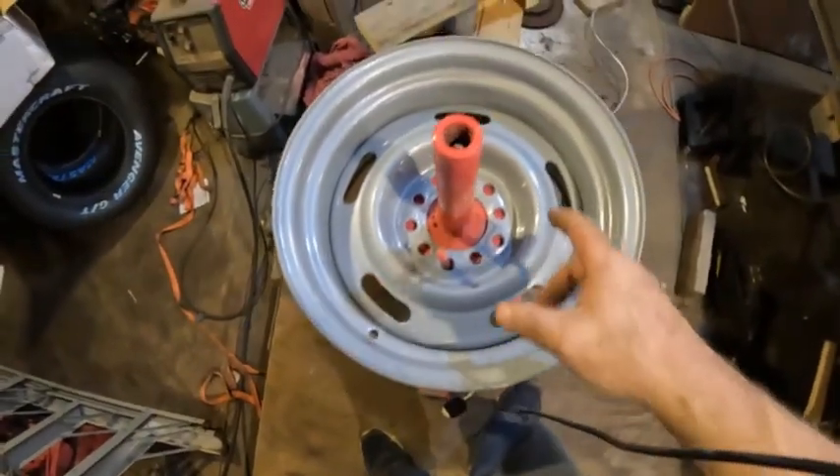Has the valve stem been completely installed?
No.